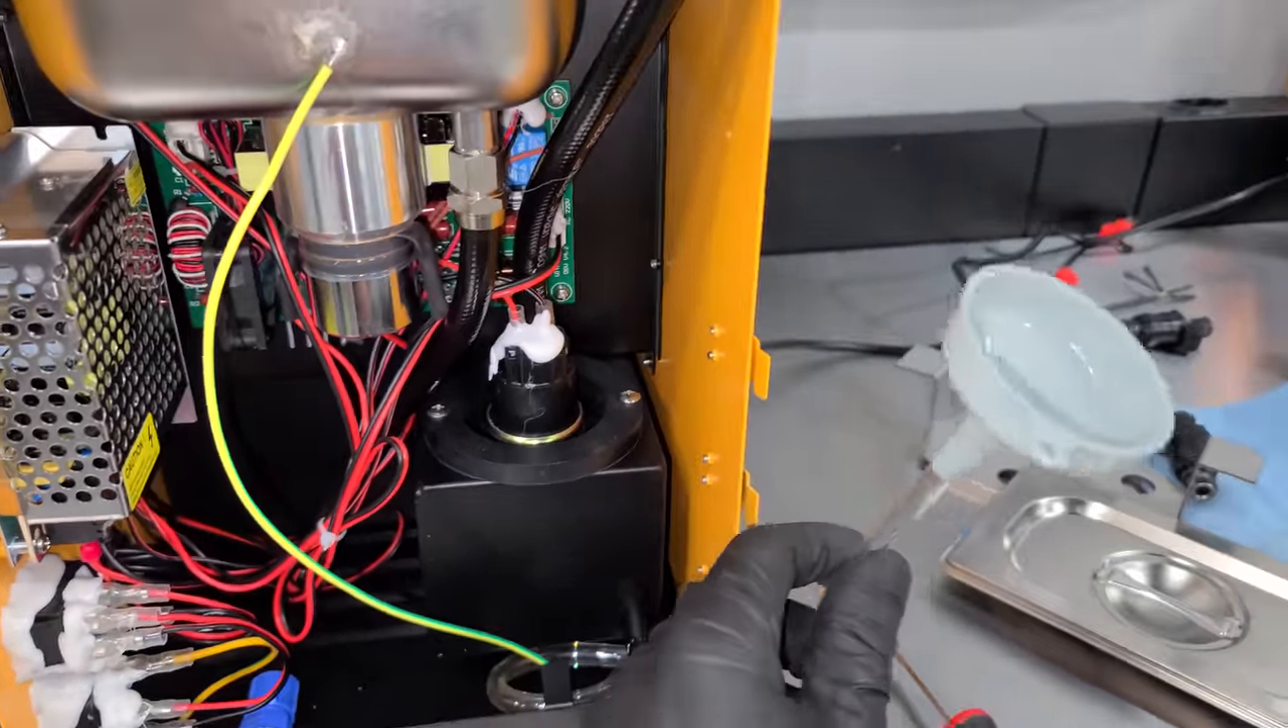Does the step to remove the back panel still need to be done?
No.